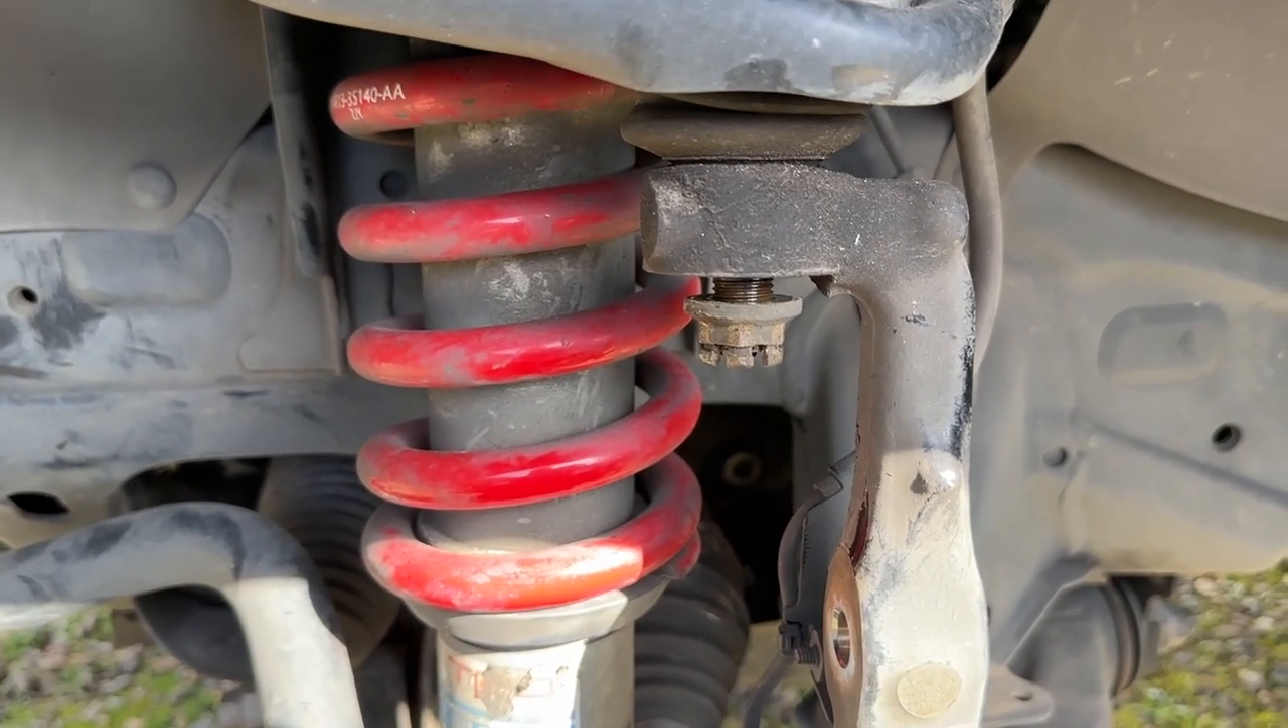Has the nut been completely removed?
No.